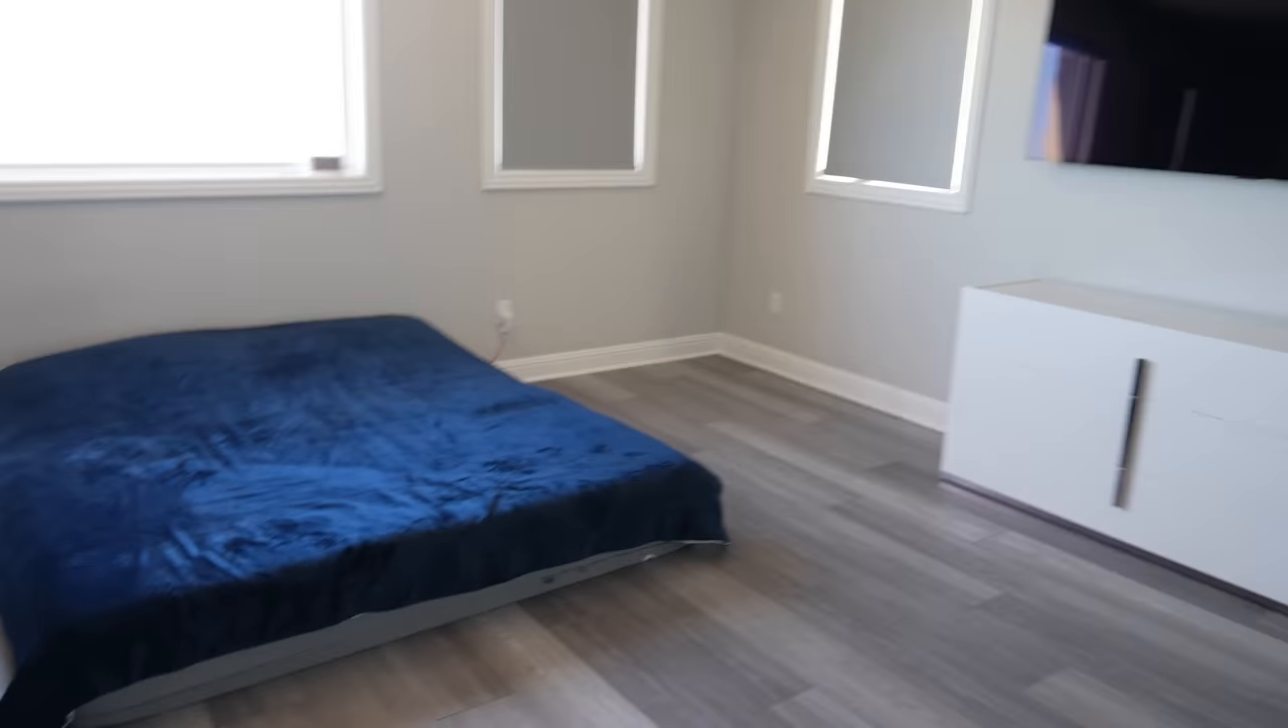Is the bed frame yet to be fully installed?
Yes.